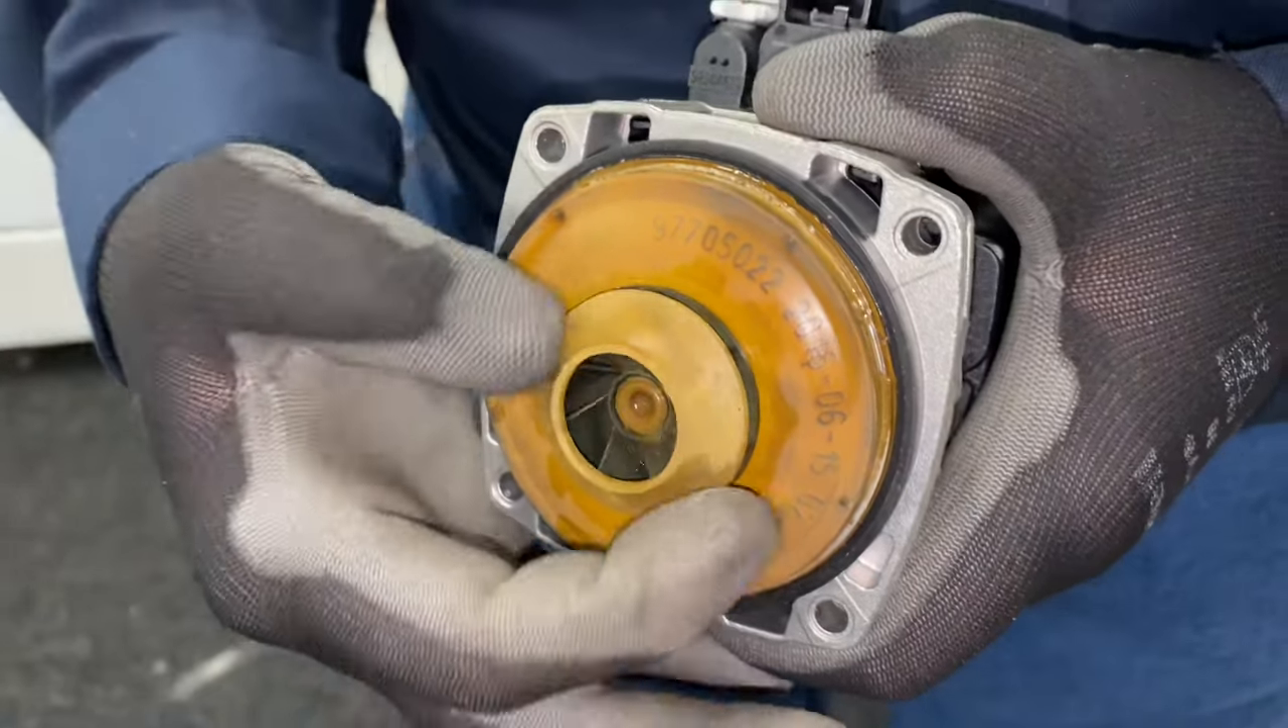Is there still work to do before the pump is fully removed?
No.